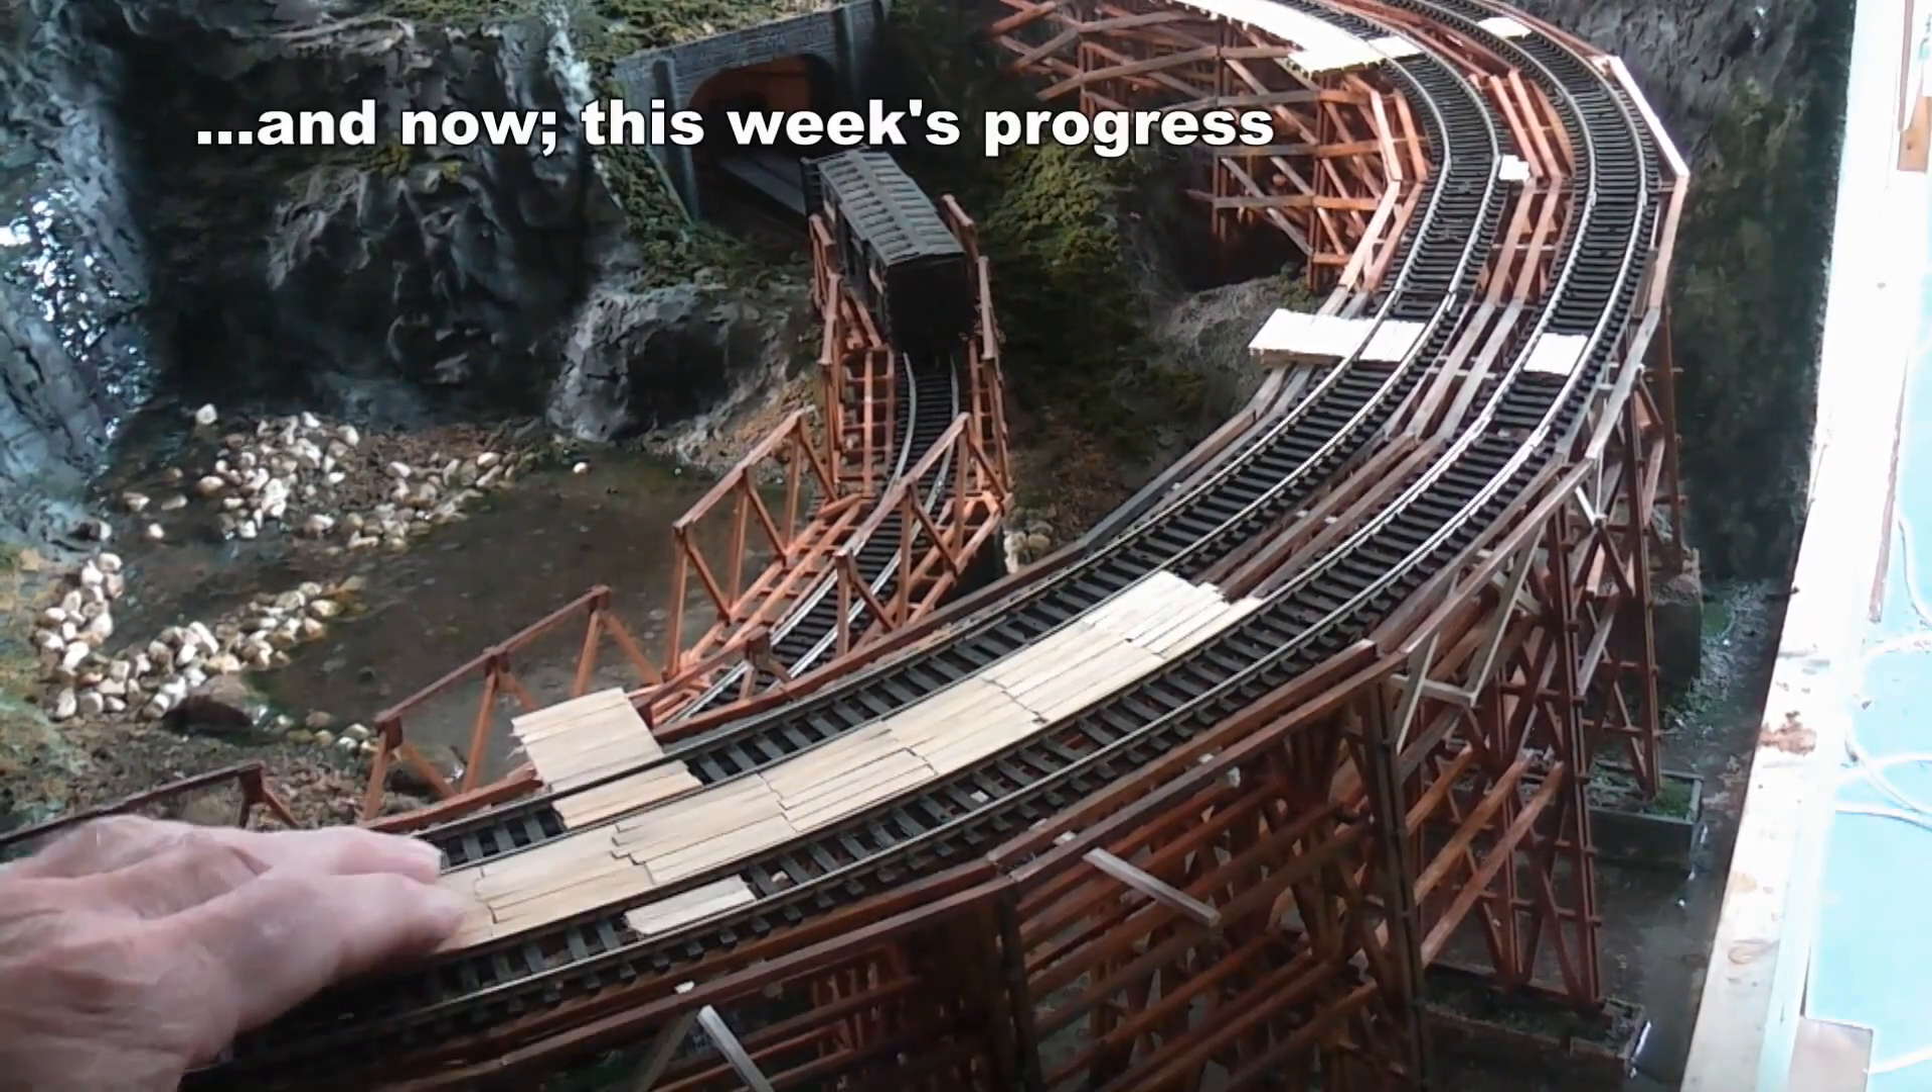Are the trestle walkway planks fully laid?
No.